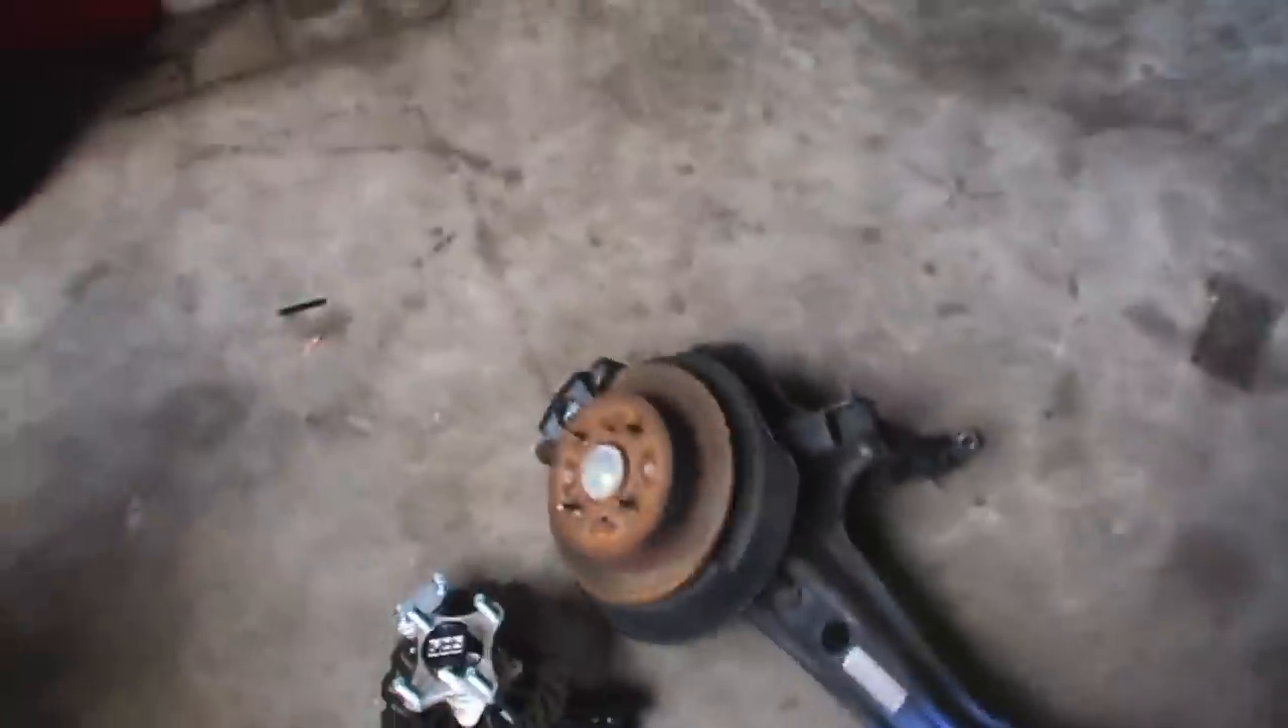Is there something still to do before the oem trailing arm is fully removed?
No.